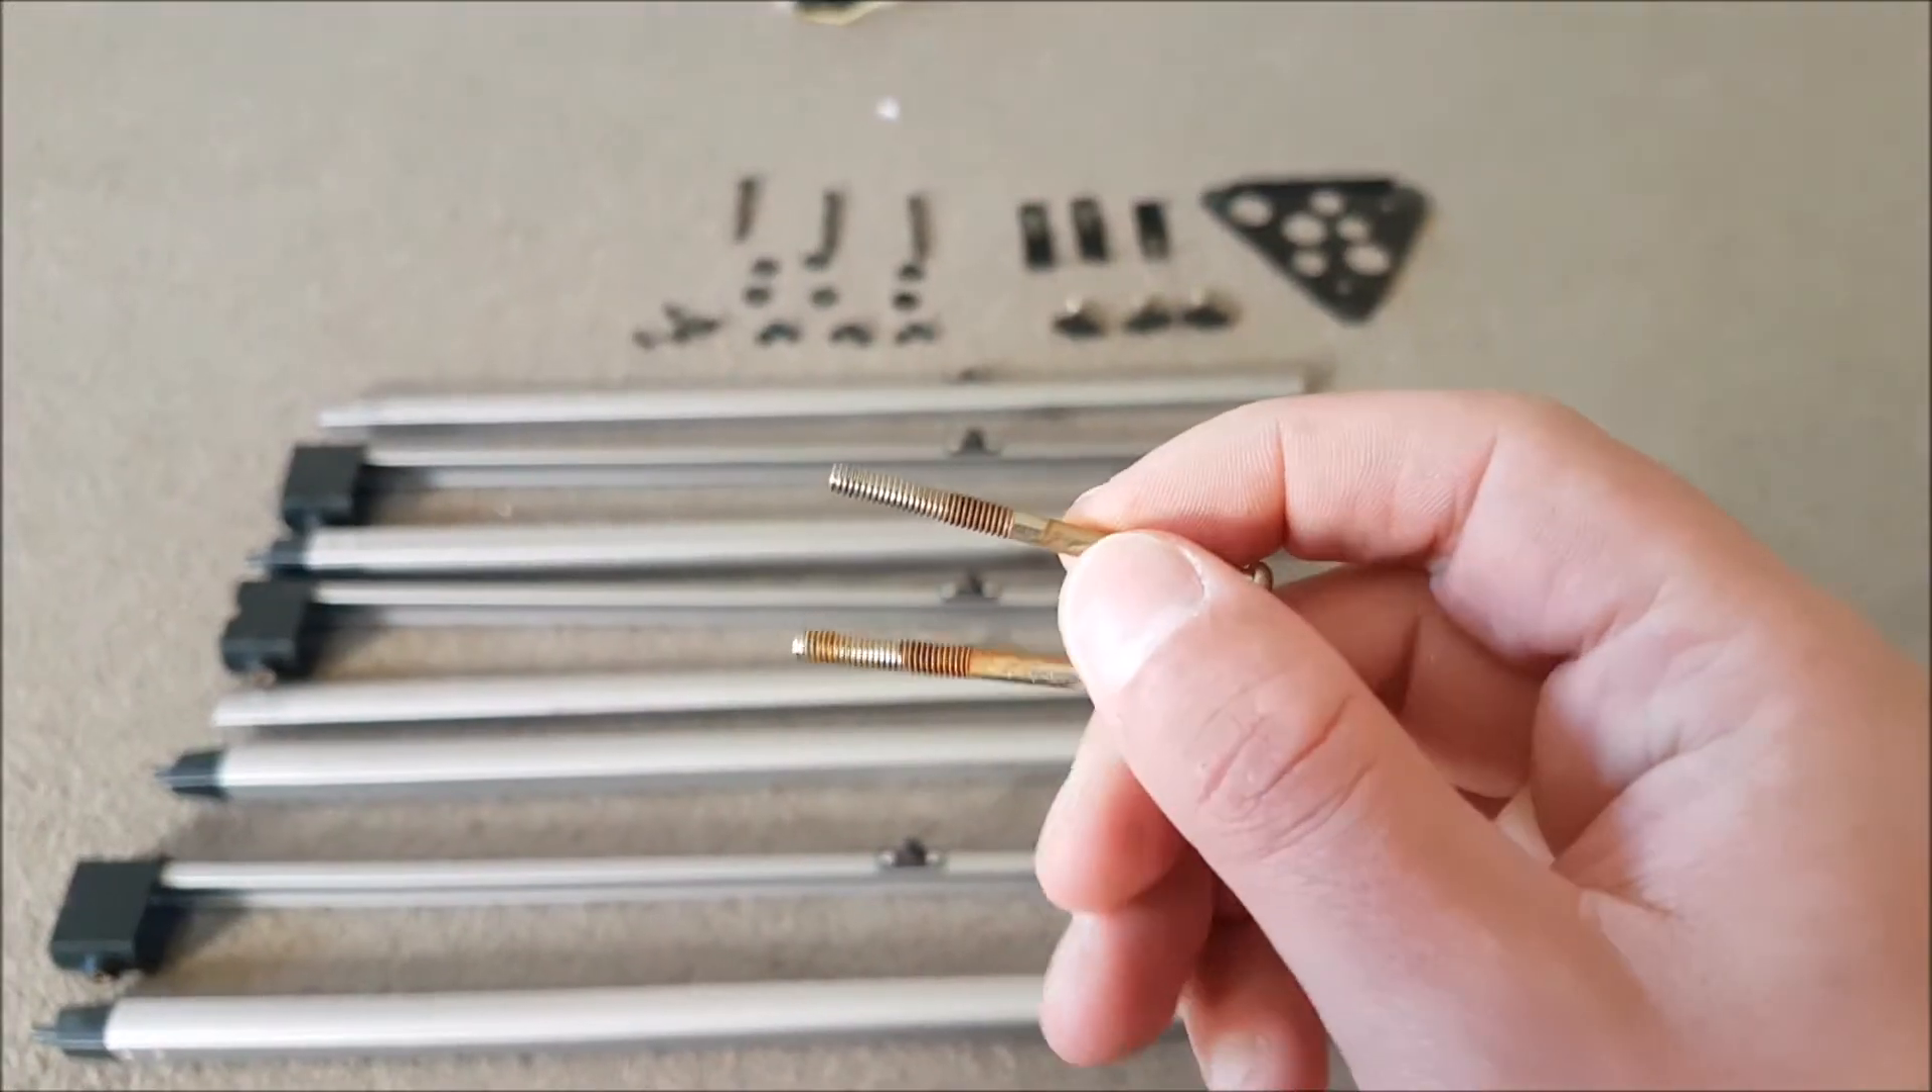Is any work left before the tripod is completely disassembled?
No.